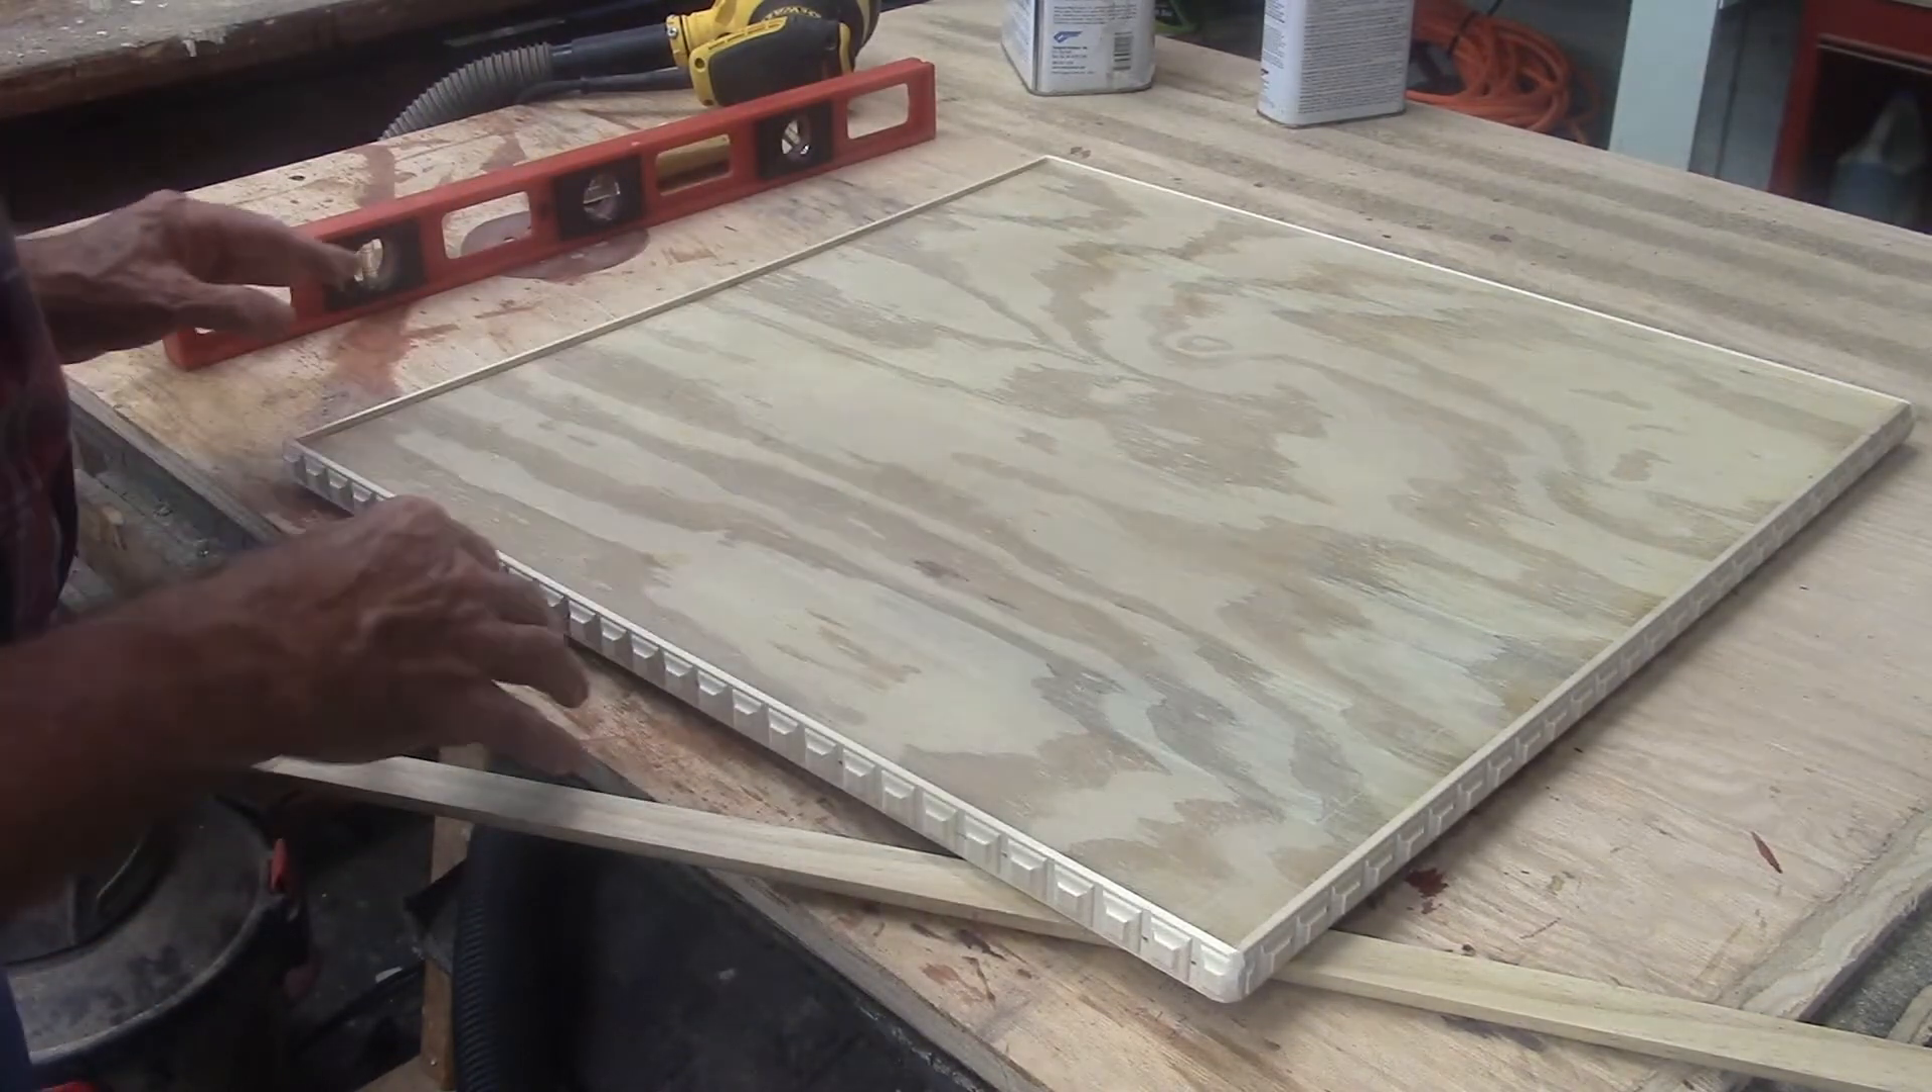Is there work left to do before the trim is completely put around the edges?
No.